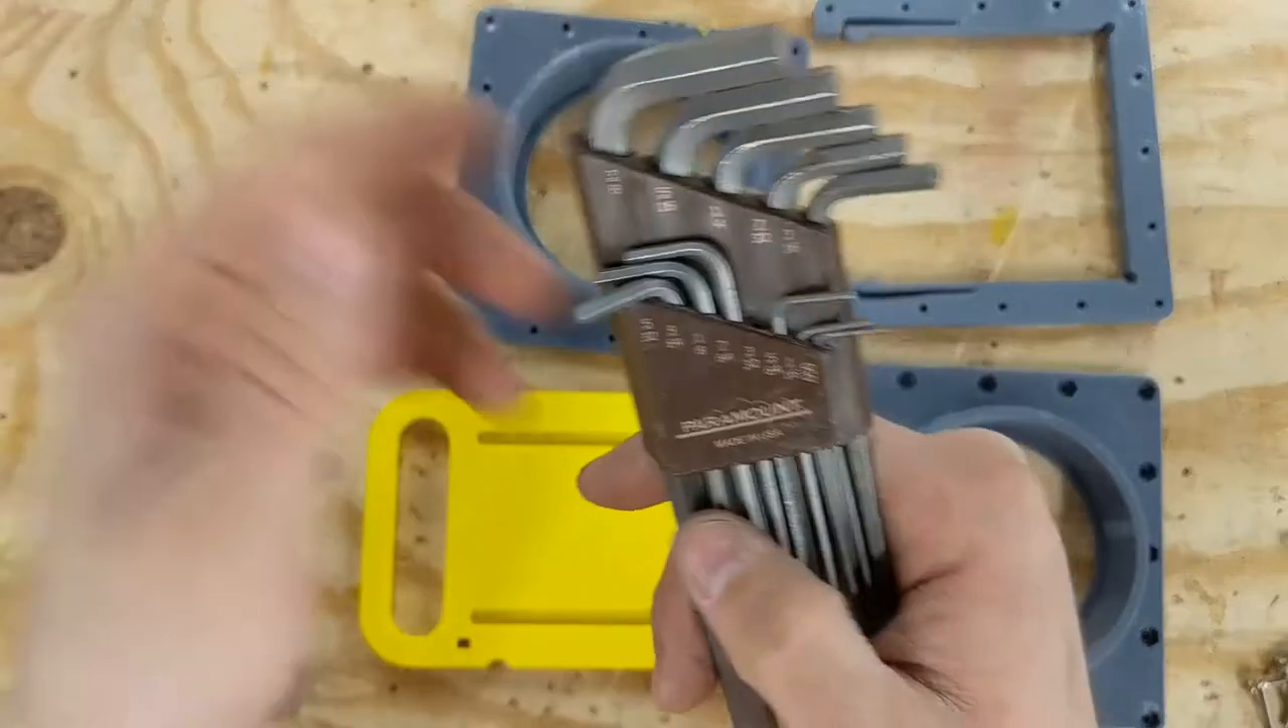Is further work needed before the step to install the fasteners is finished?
Yes.